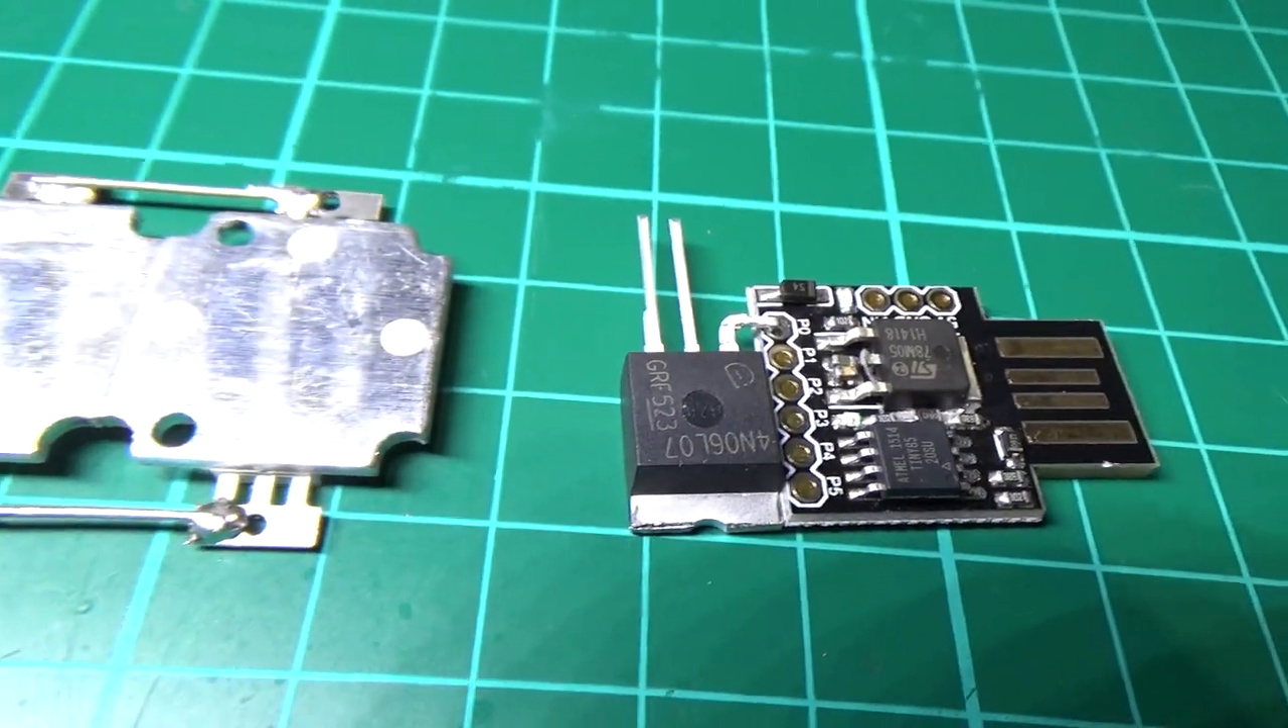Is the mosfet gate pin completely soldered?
Yes.